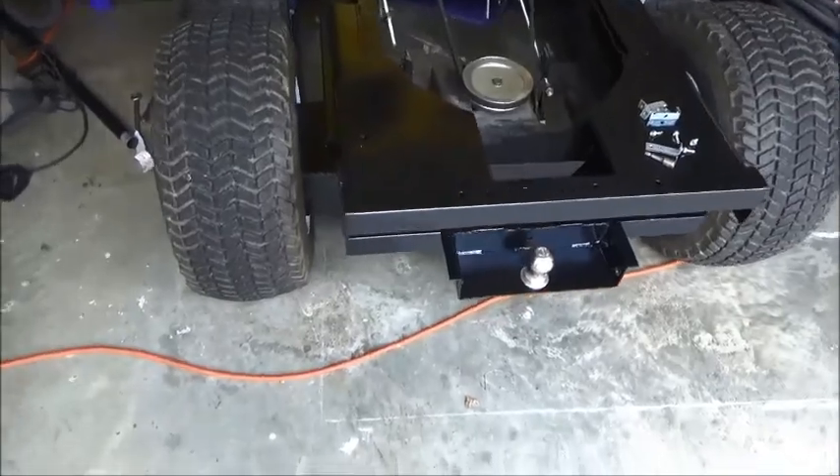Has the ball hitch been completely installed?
Yes.